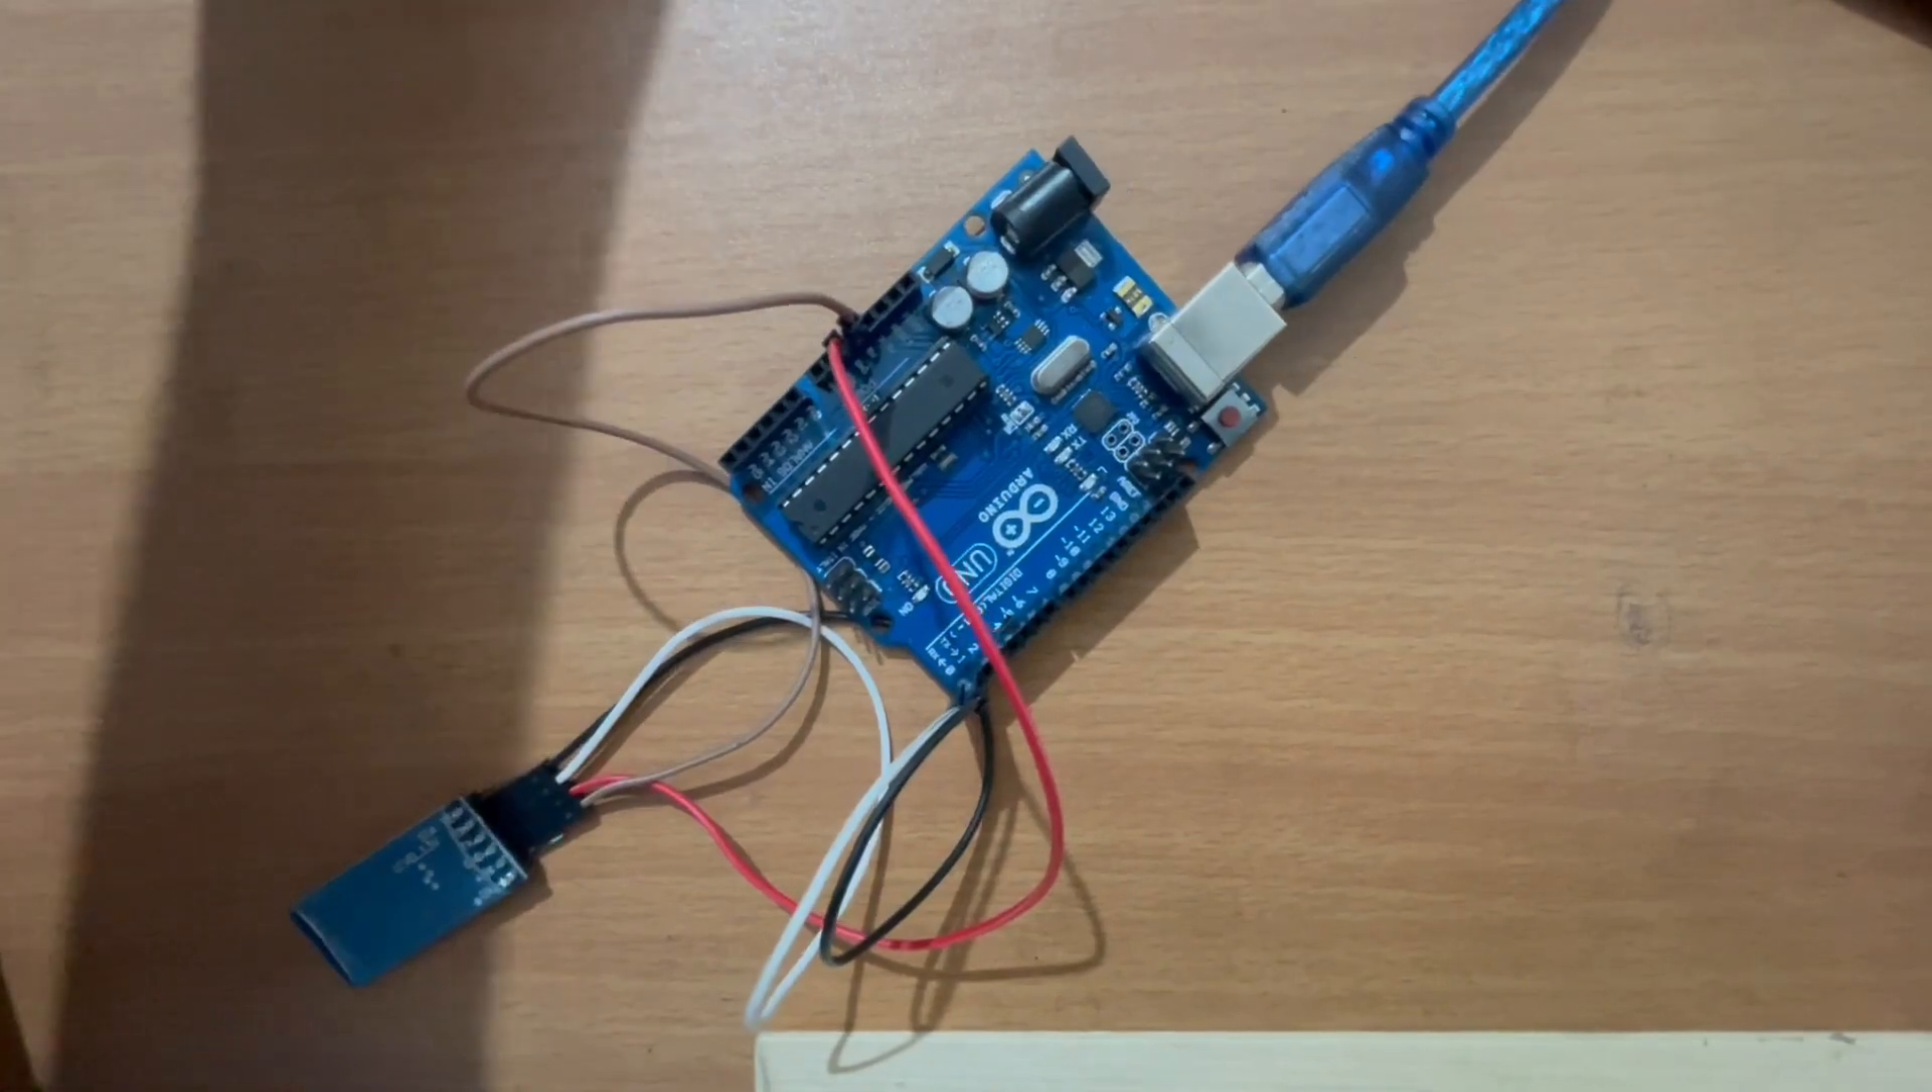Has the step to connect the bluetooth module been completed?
Yes.